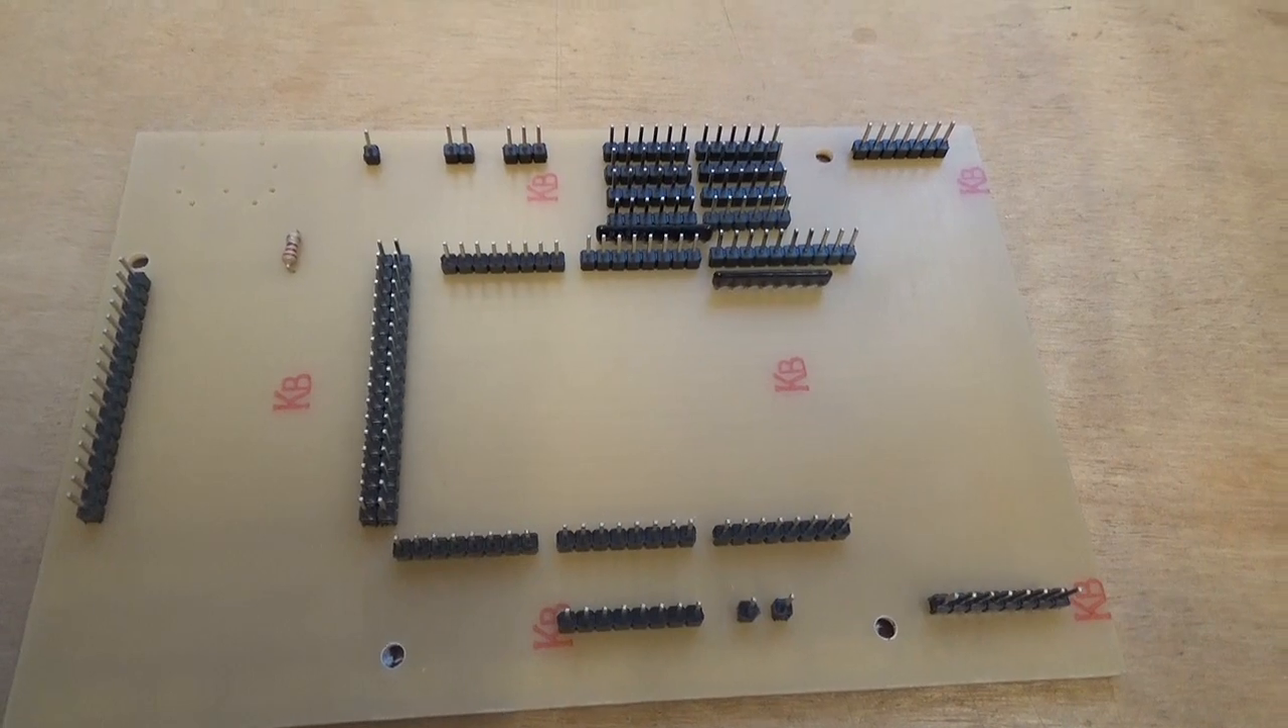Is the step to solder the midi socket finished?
No.